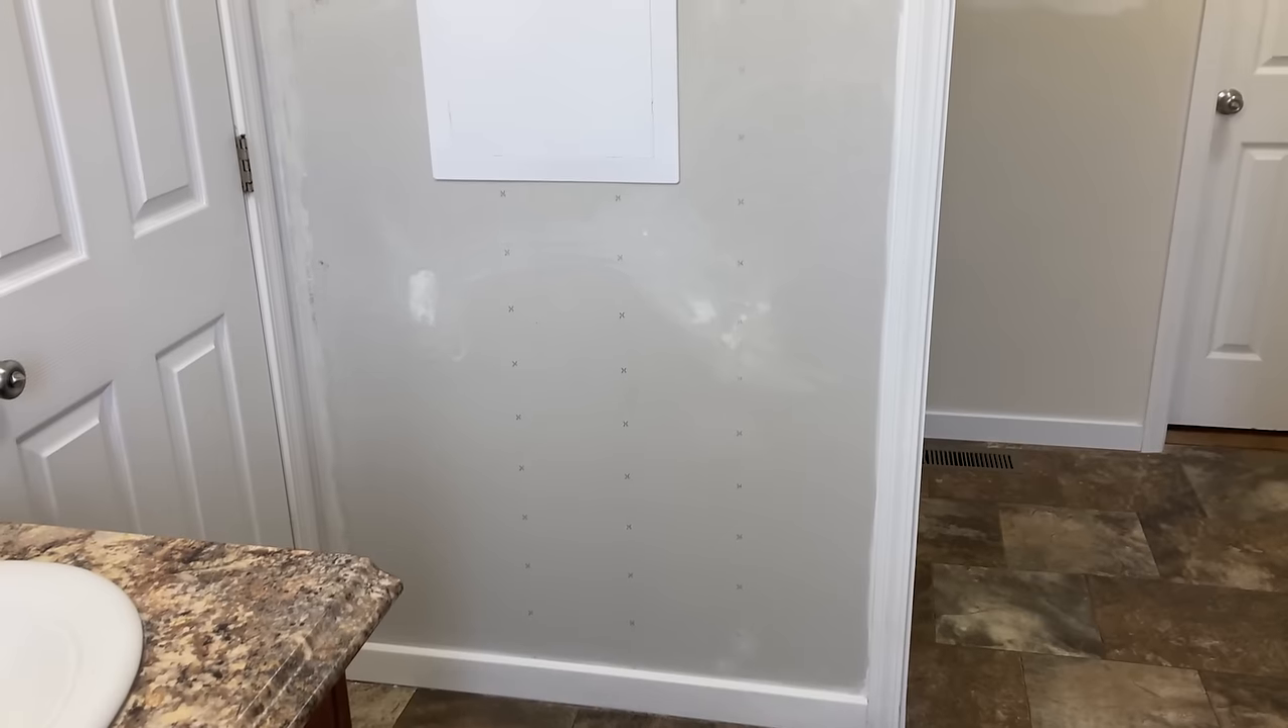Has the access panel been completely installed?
Yes.